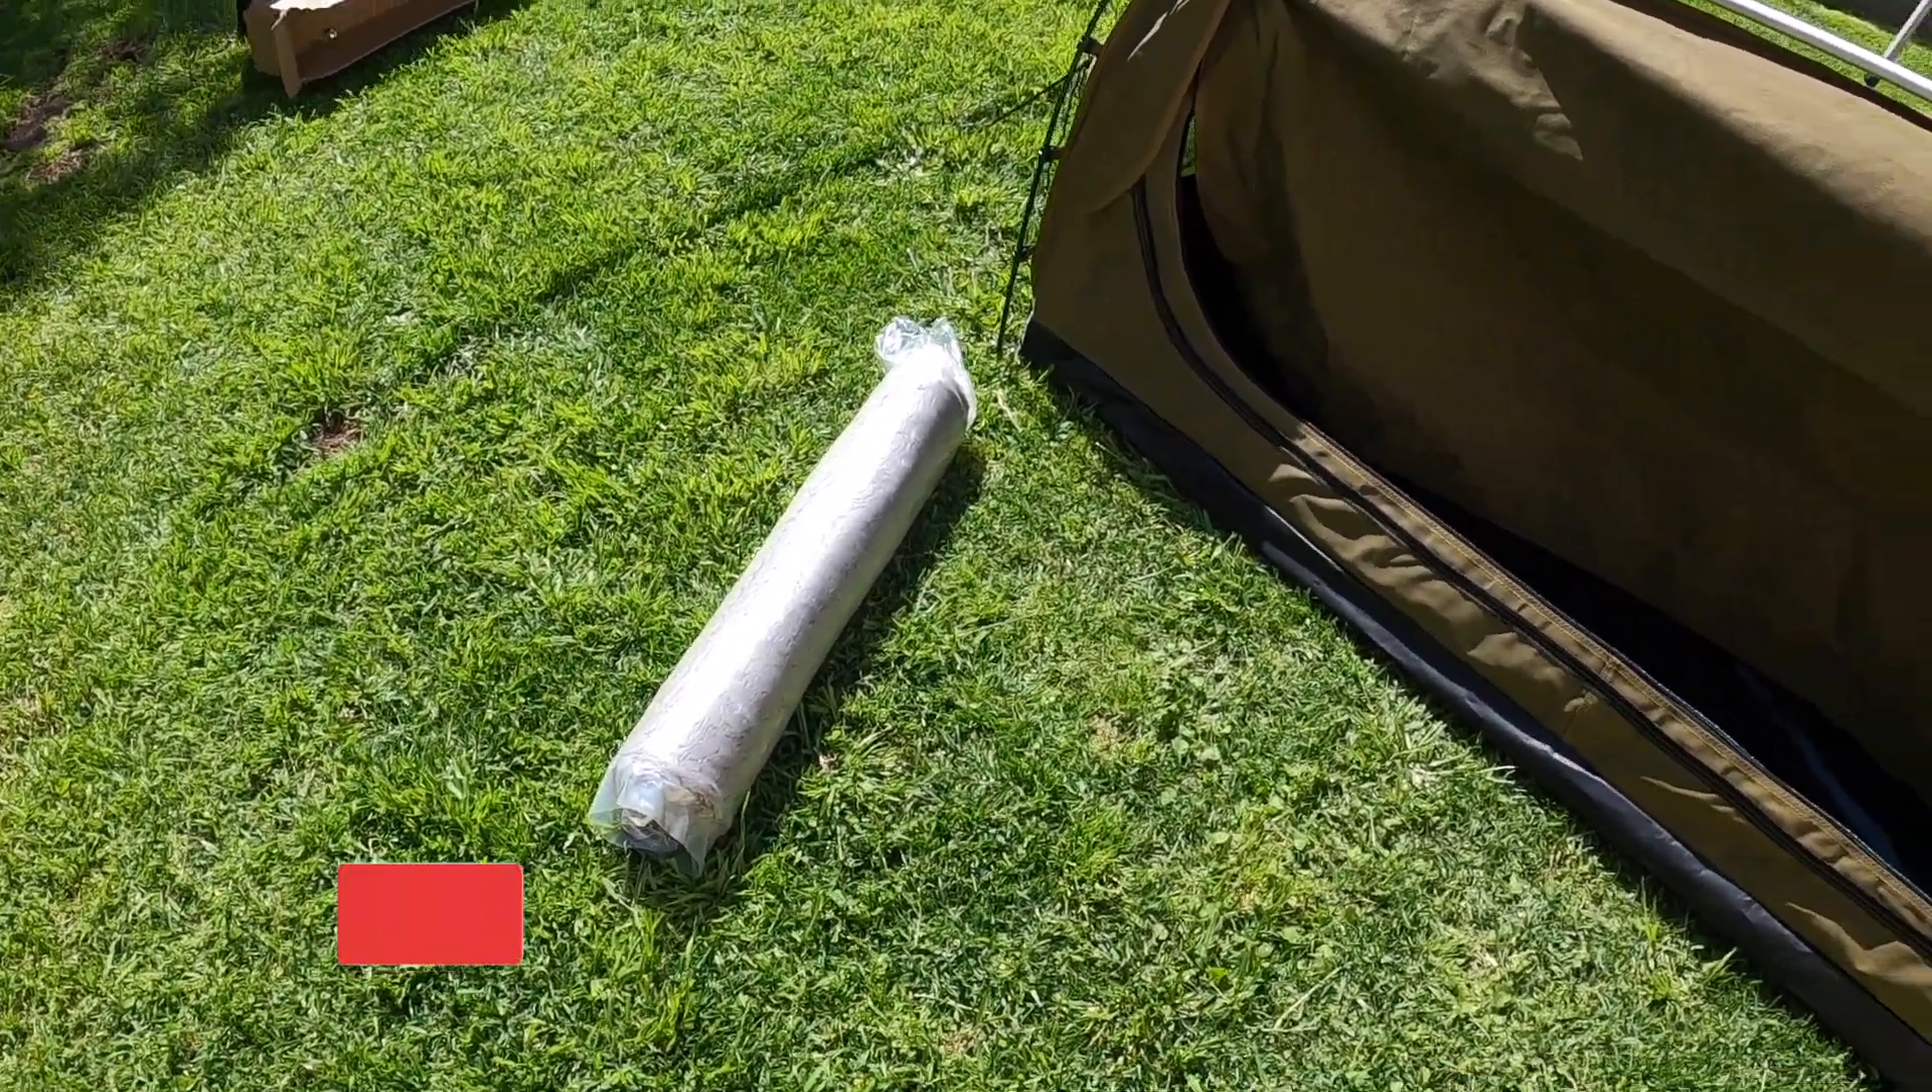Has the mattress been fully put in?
No.